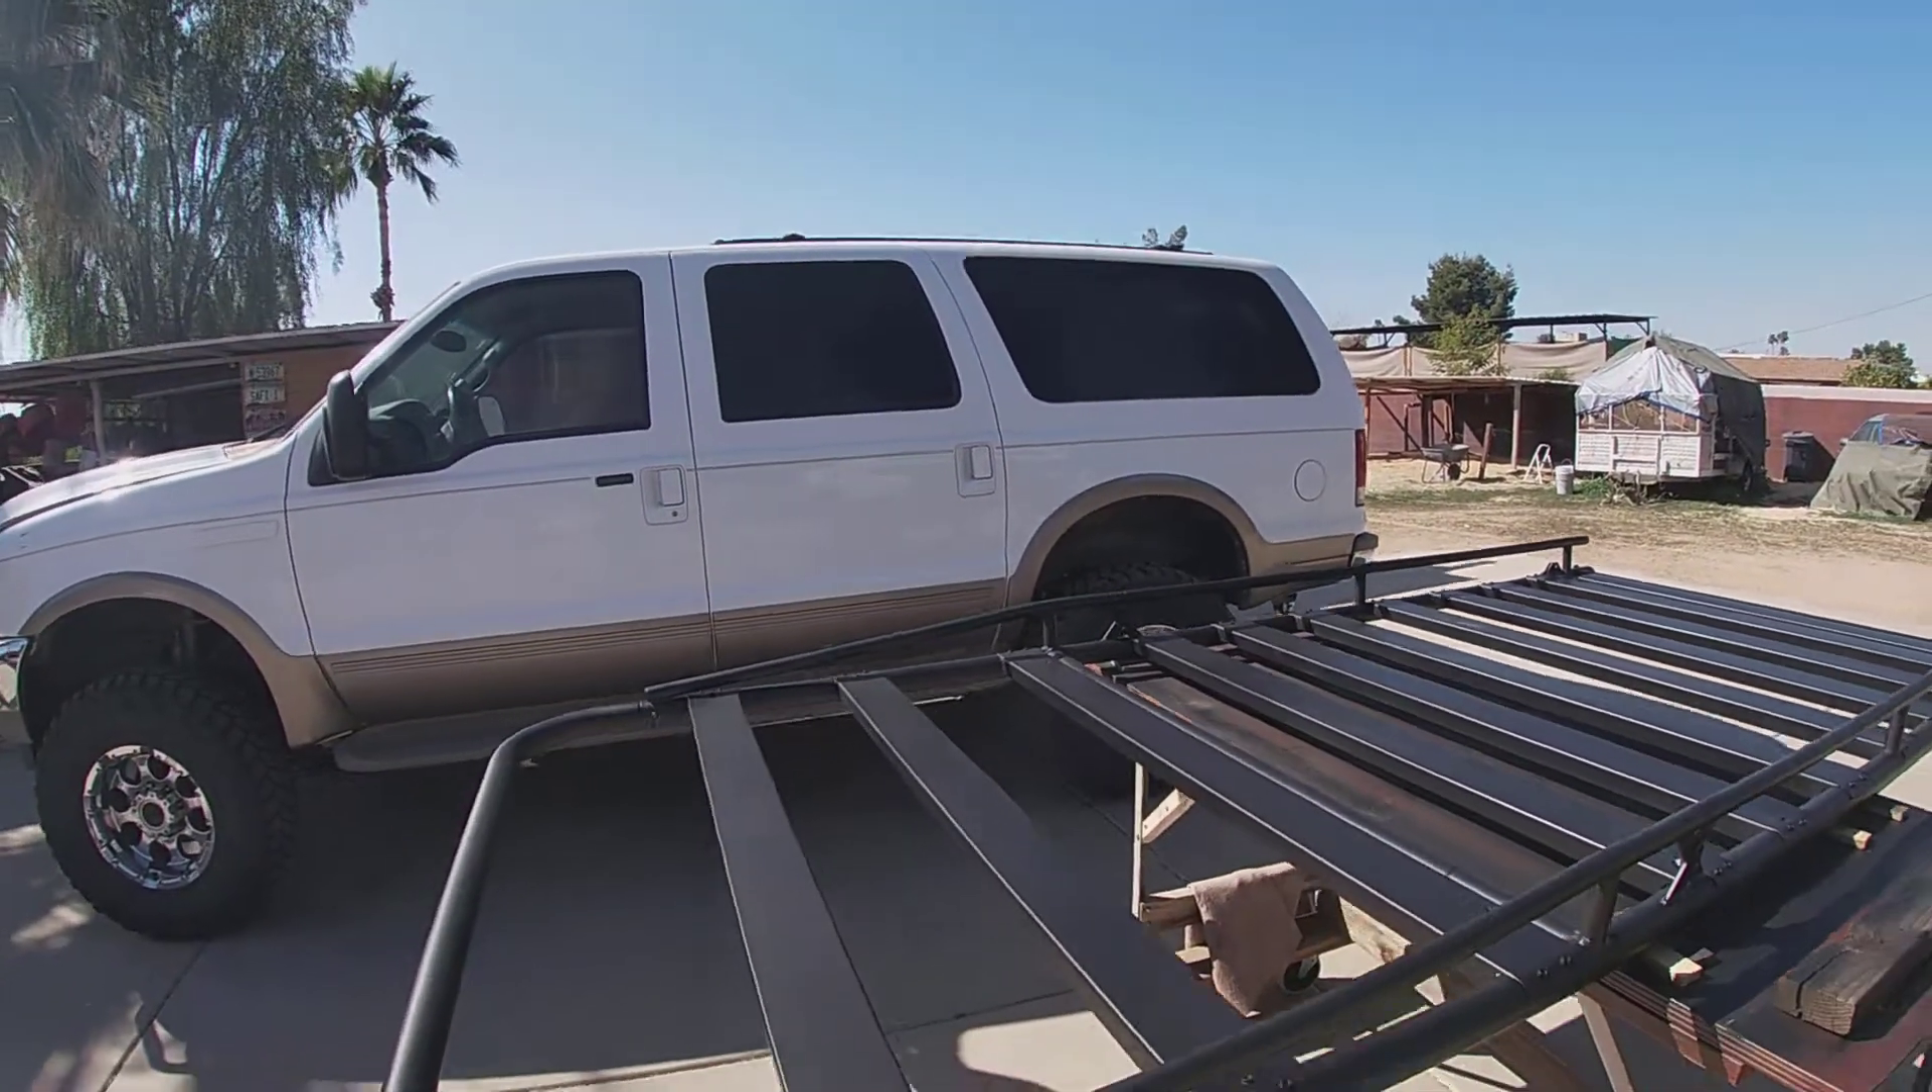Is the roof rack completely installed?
No.